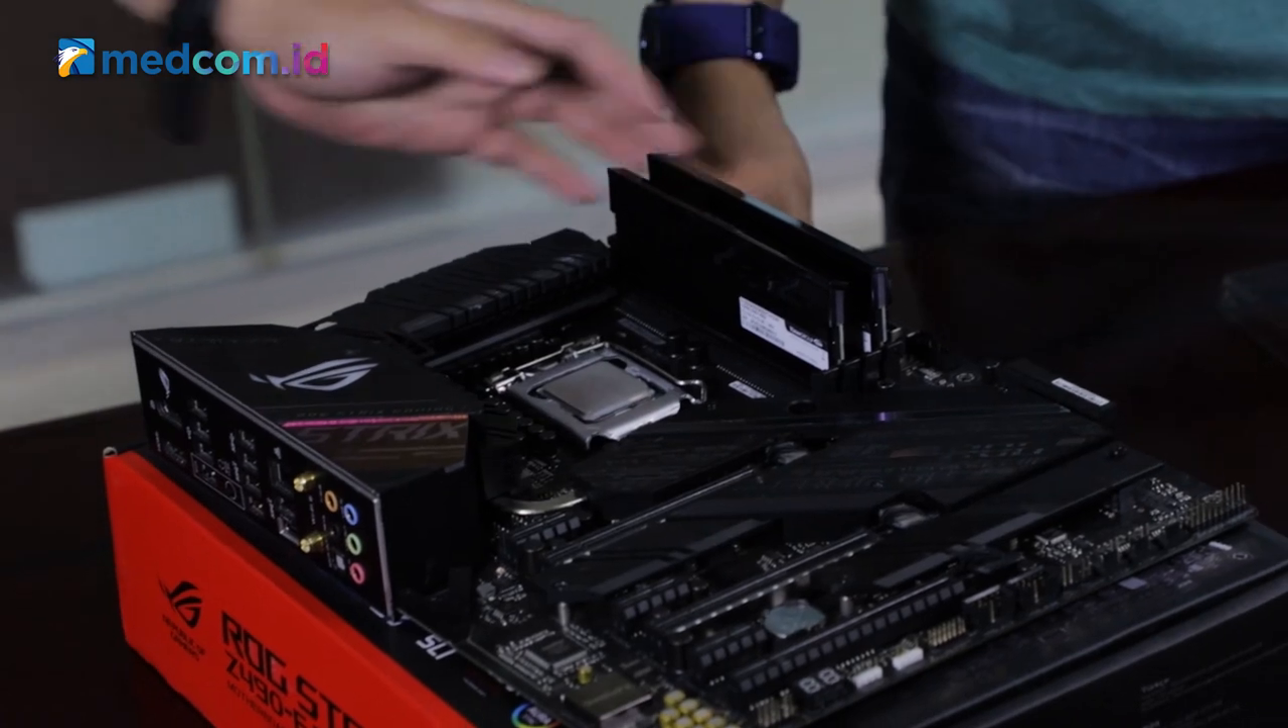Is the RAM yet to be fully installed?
No.